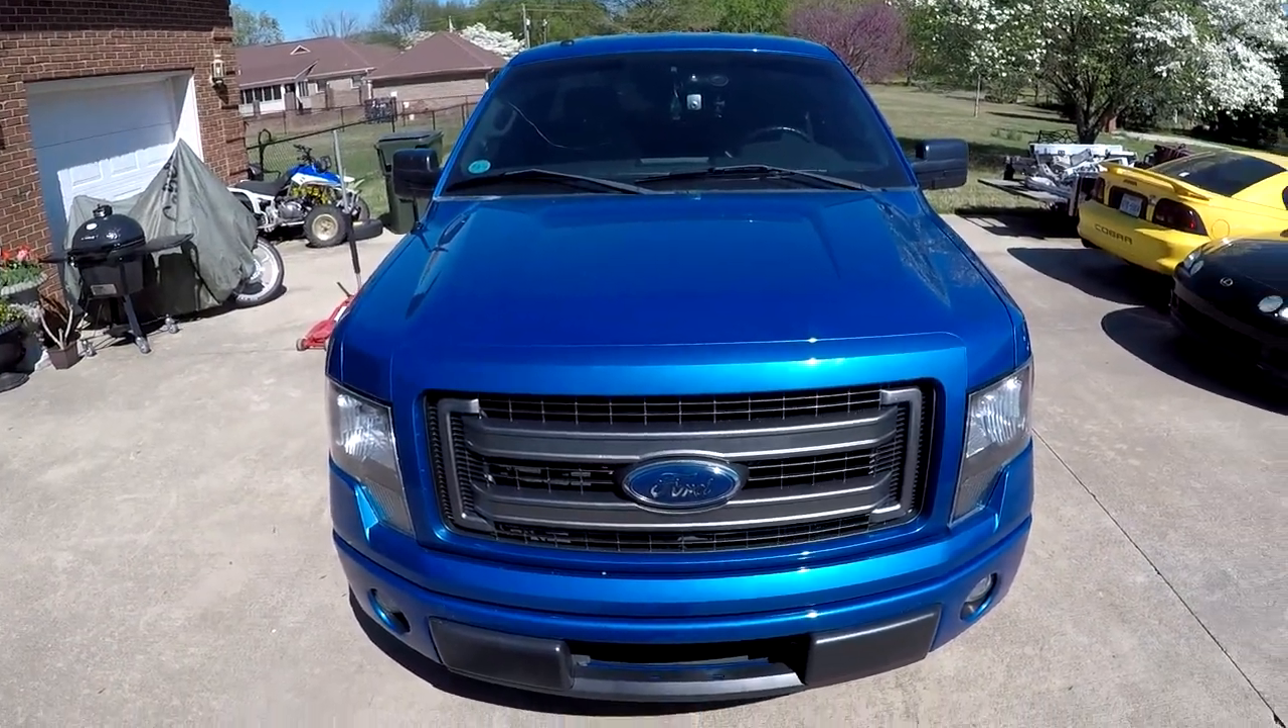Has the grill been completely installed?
Yes.